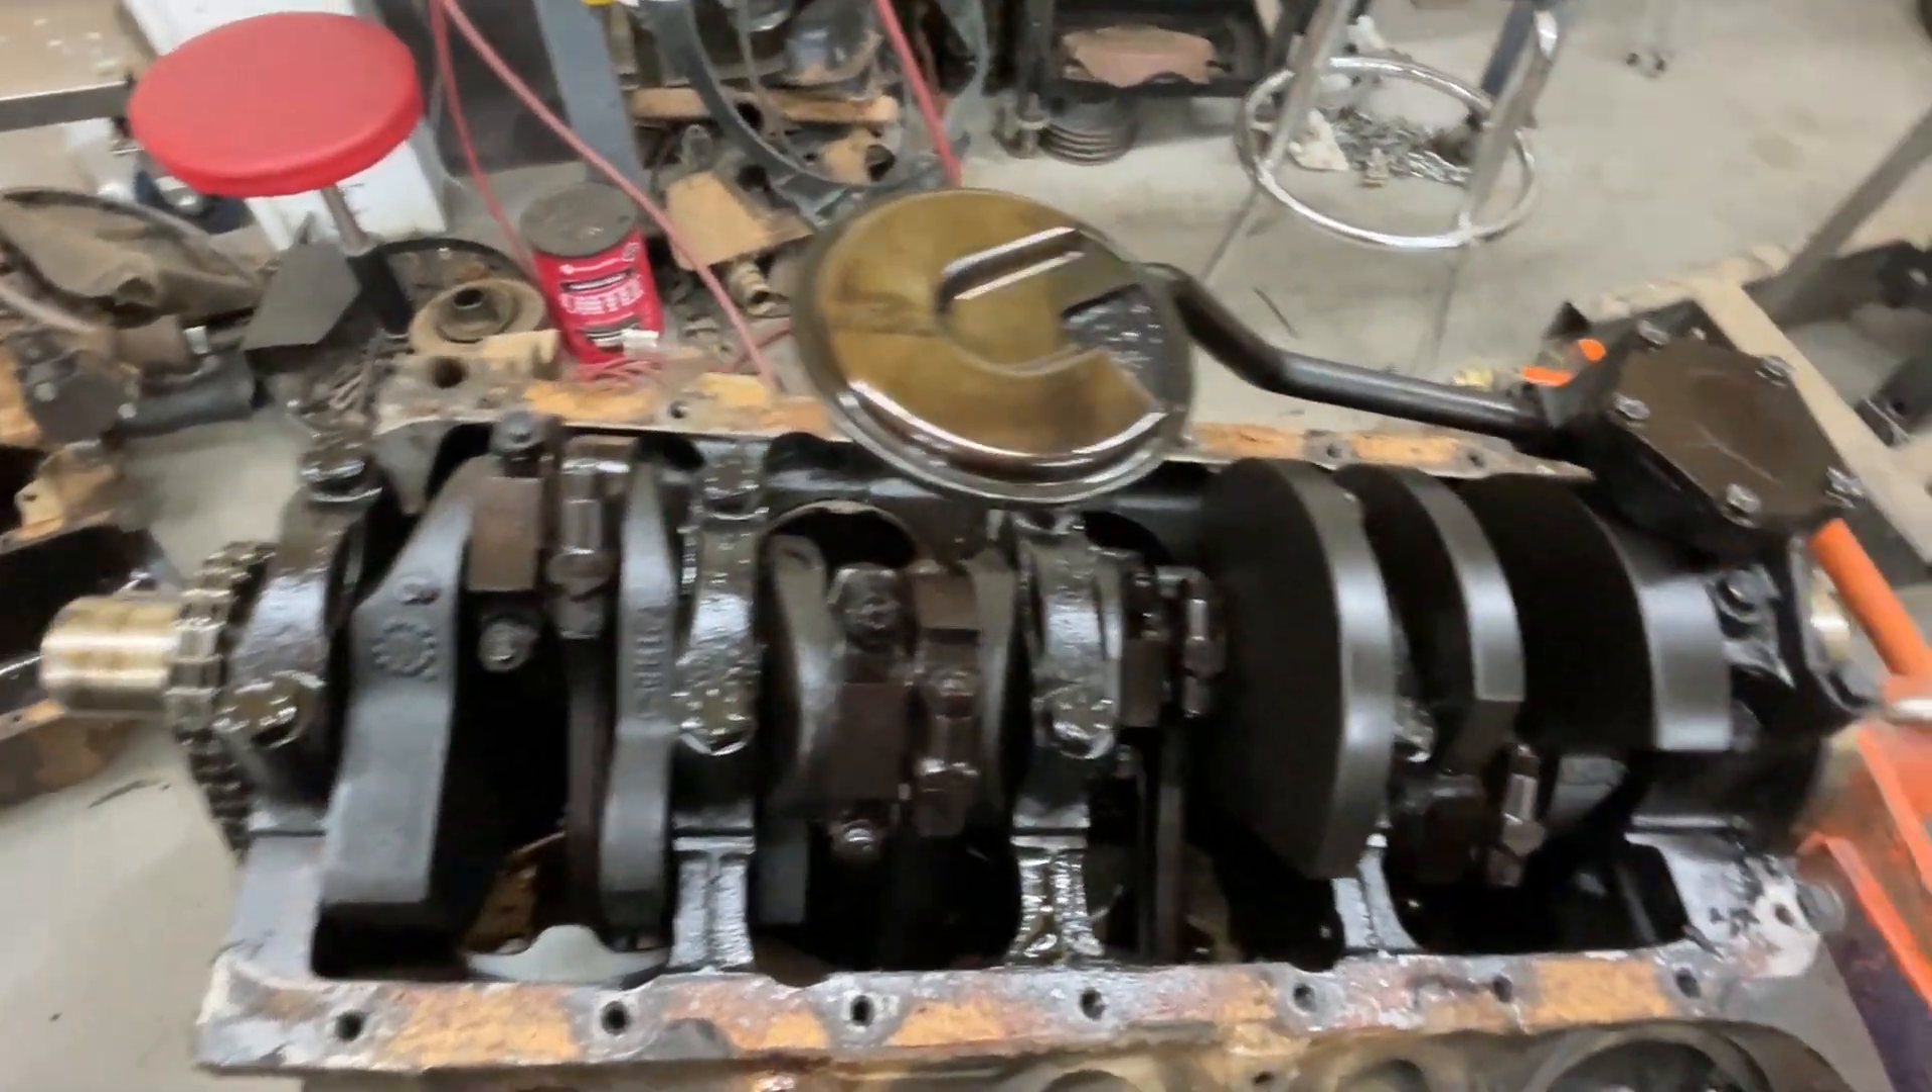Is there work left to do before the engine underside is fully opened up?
No.